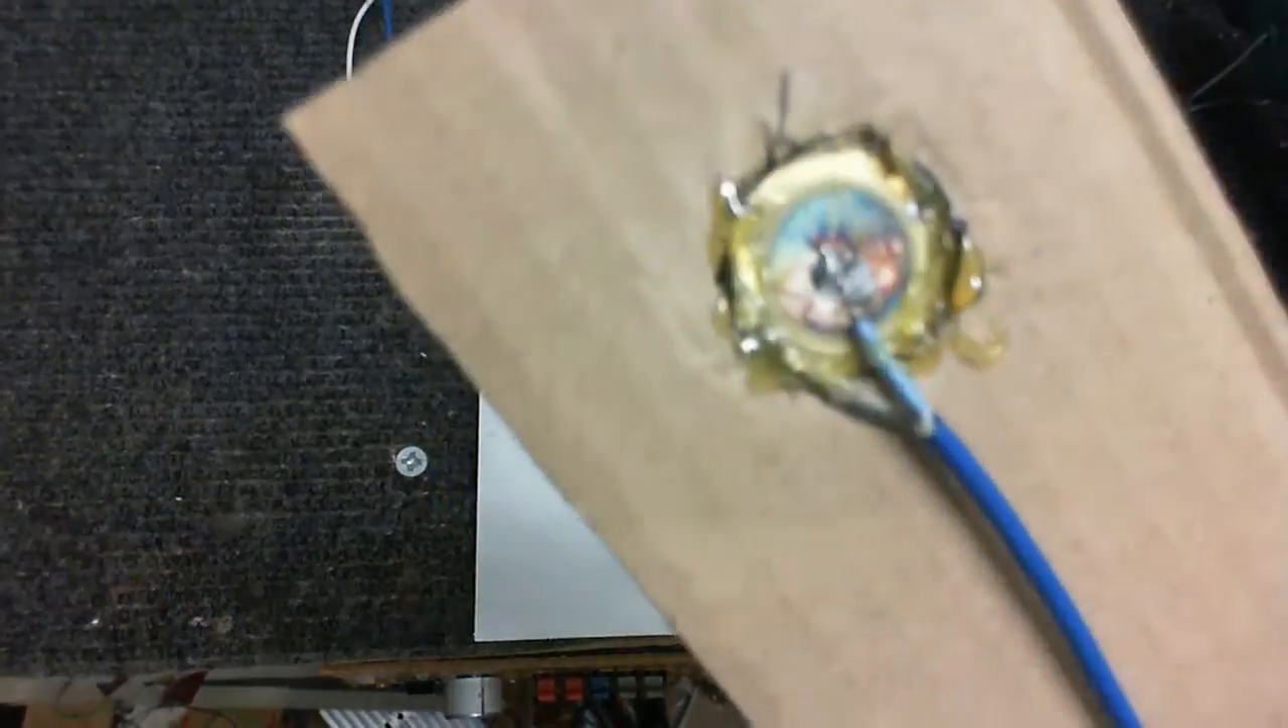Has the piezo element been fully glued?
Yes.